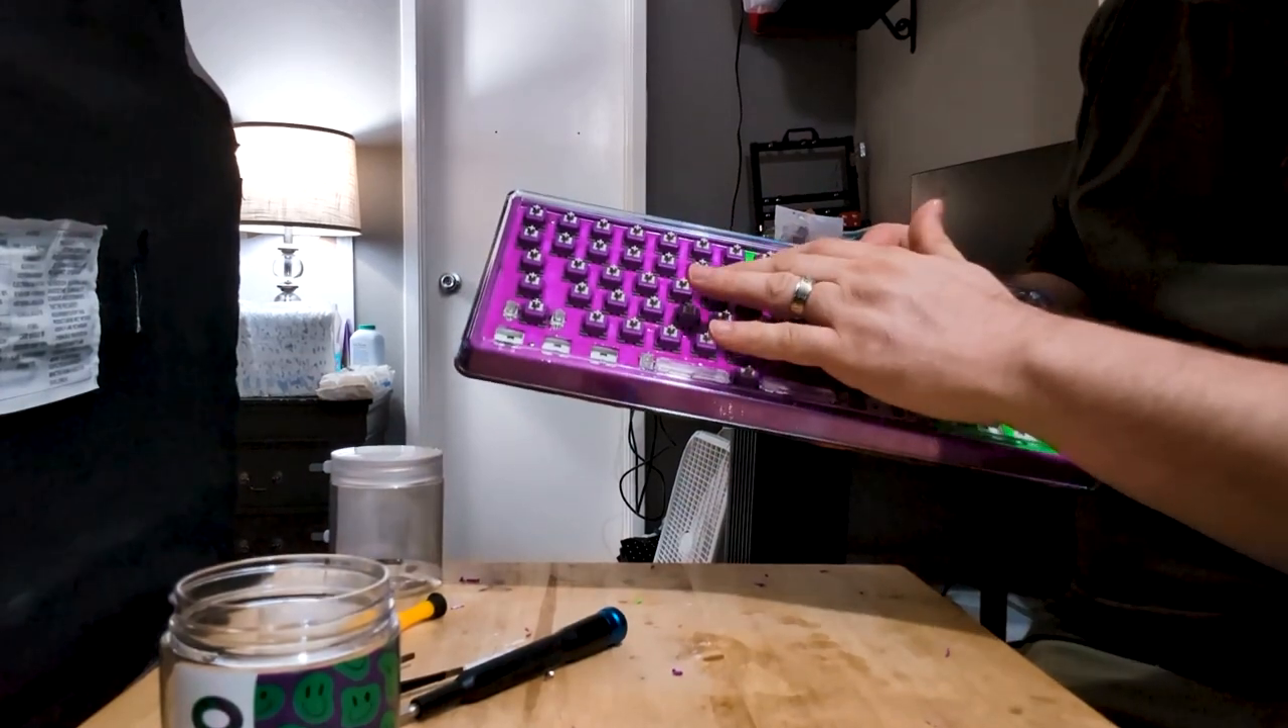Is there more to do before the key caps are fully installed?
Yes.